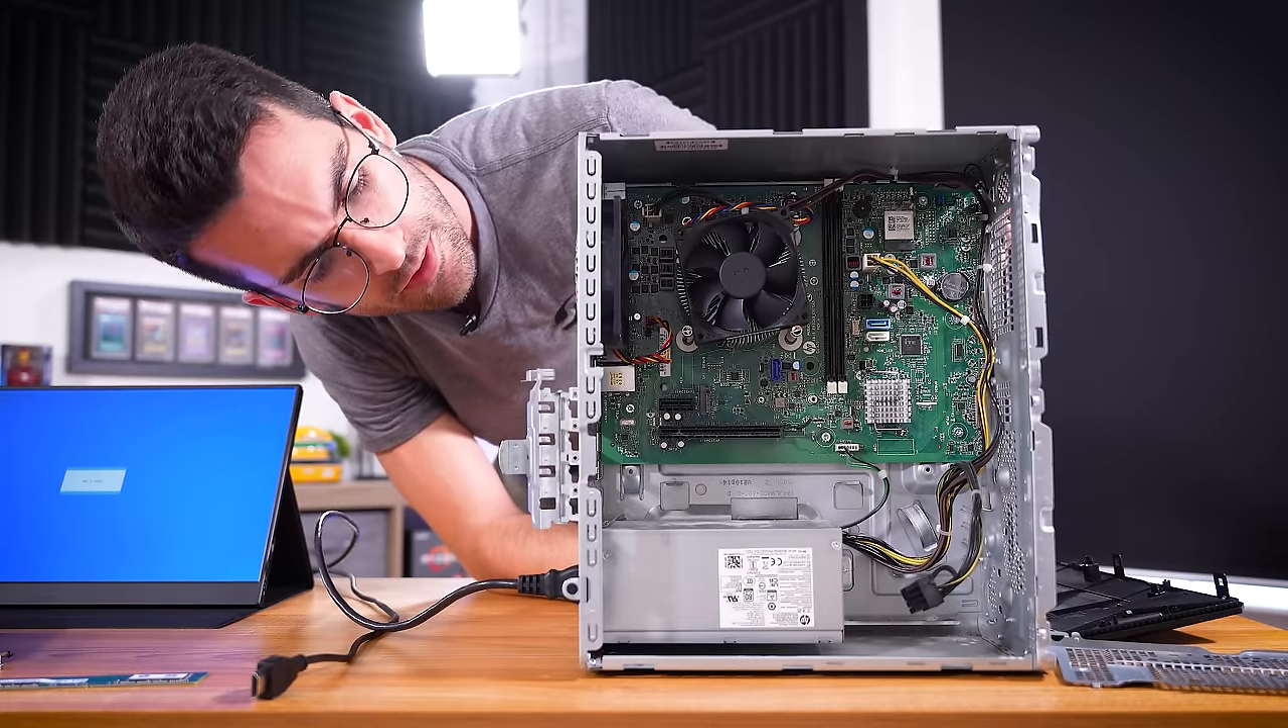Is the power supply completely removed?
No.